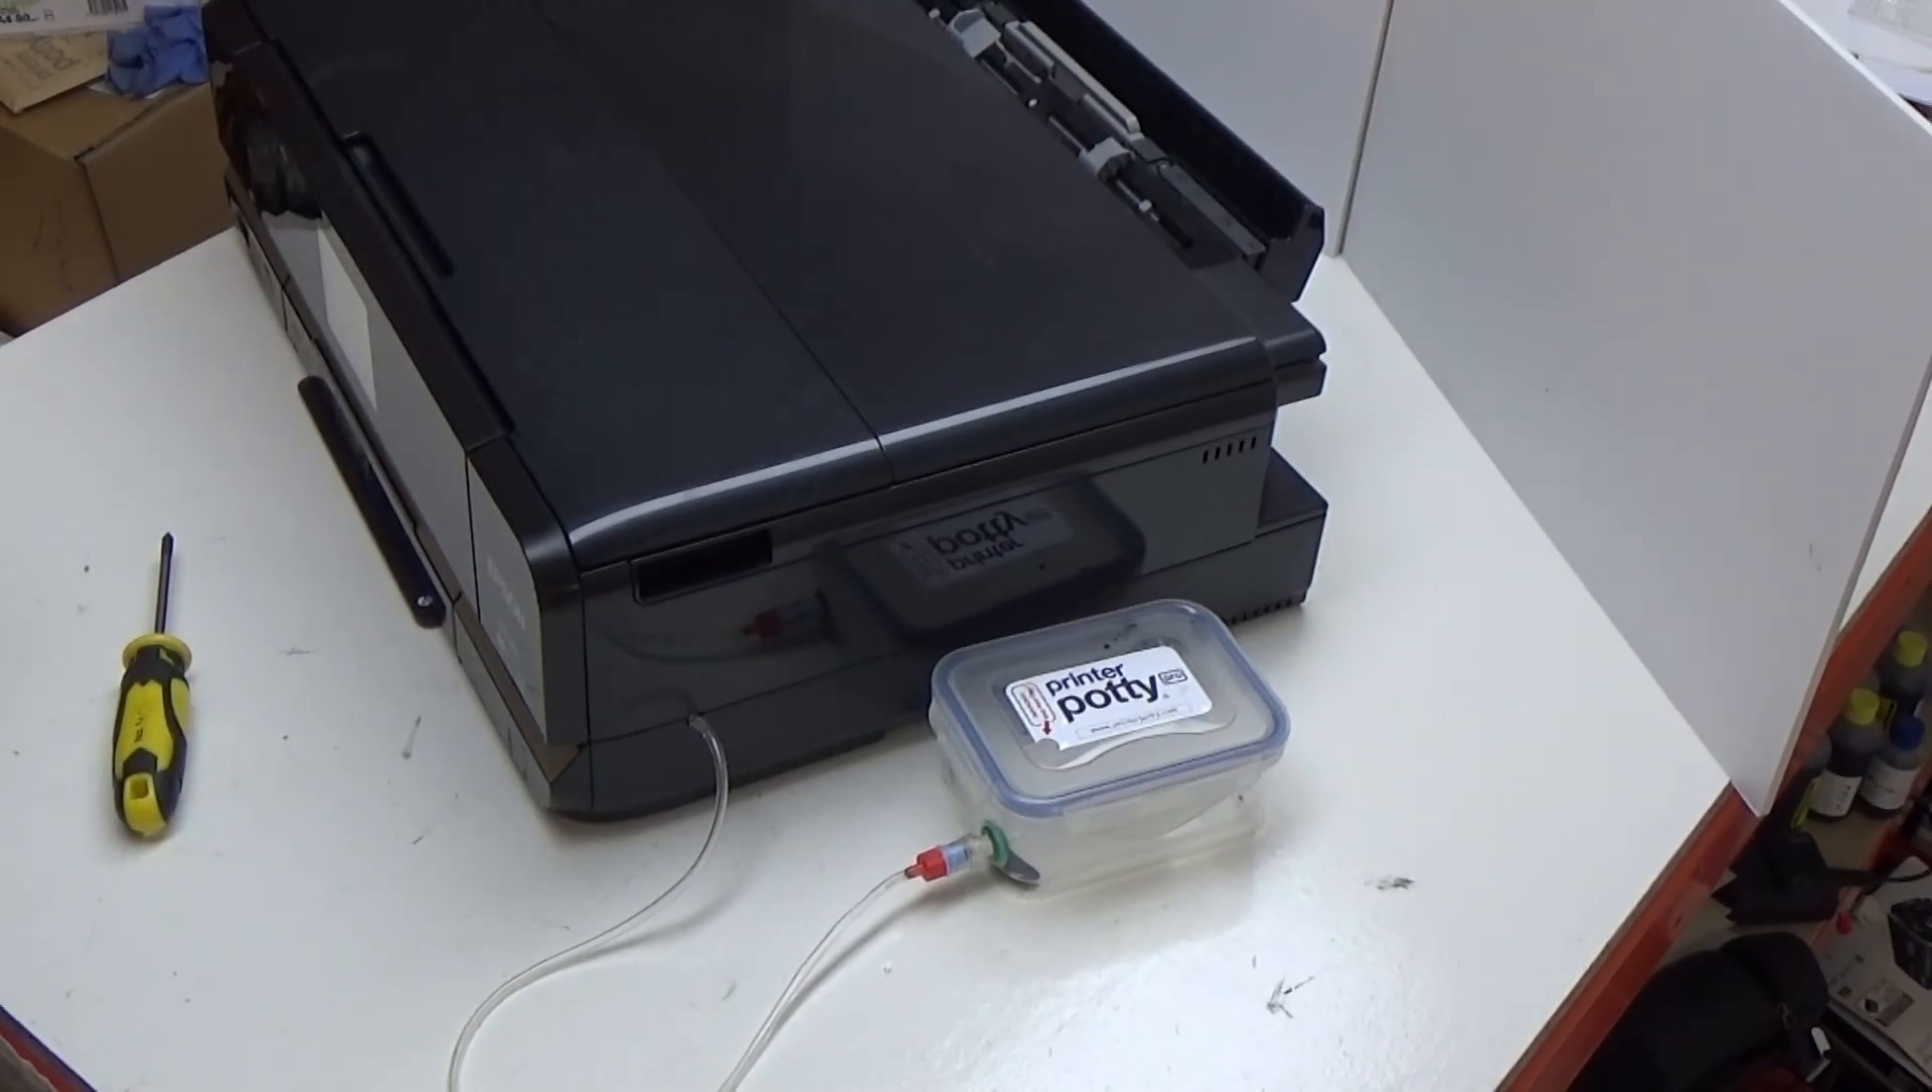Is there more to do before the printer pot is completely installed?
No.